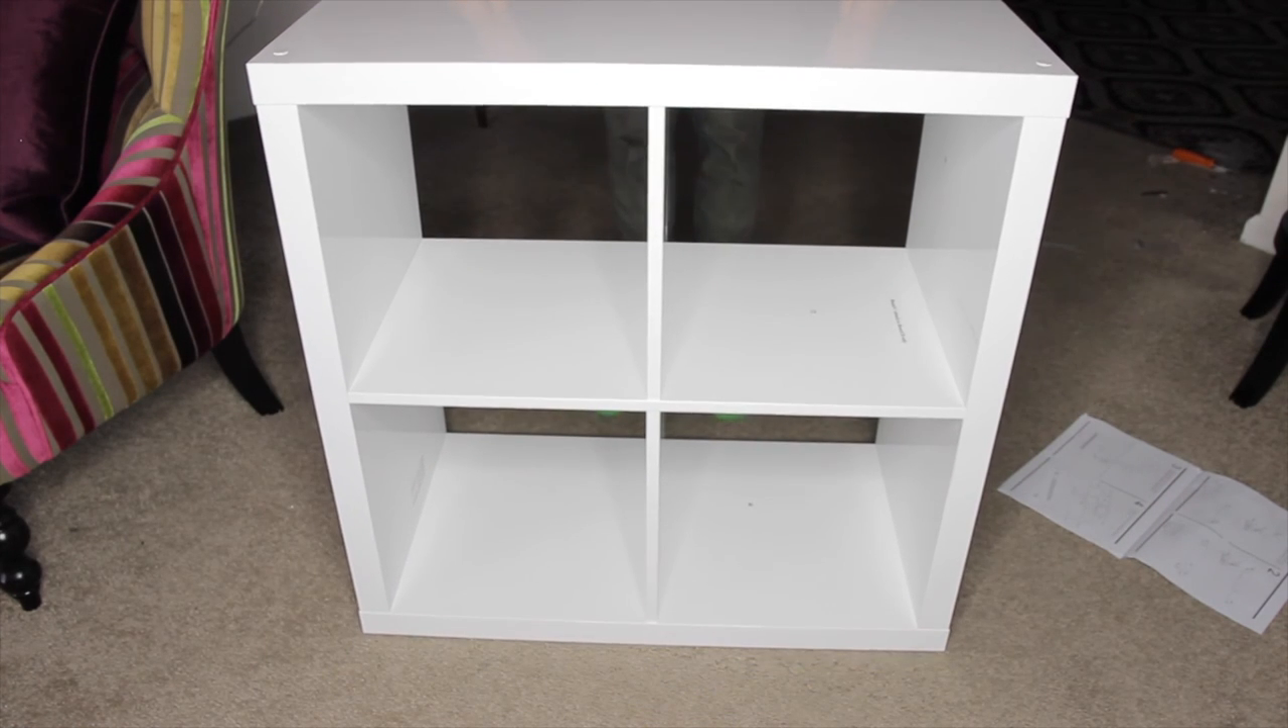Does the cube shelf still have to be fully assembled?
No.